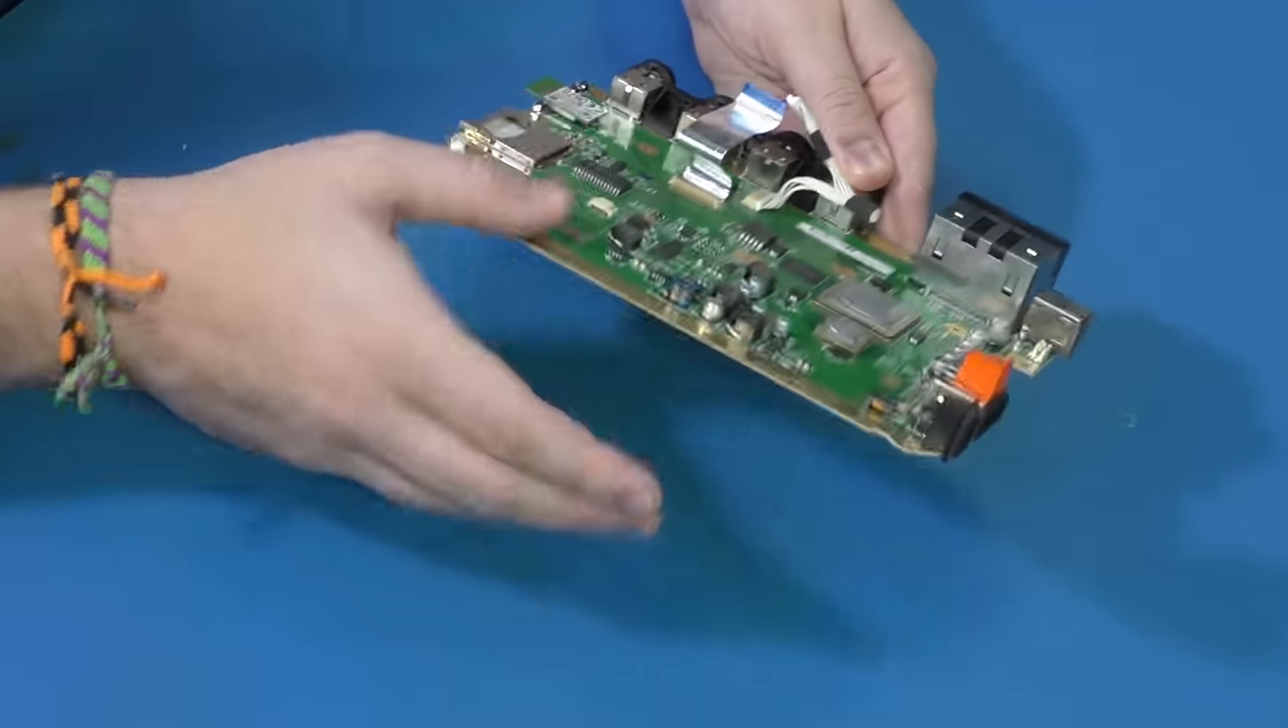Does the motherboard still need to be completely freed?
No.